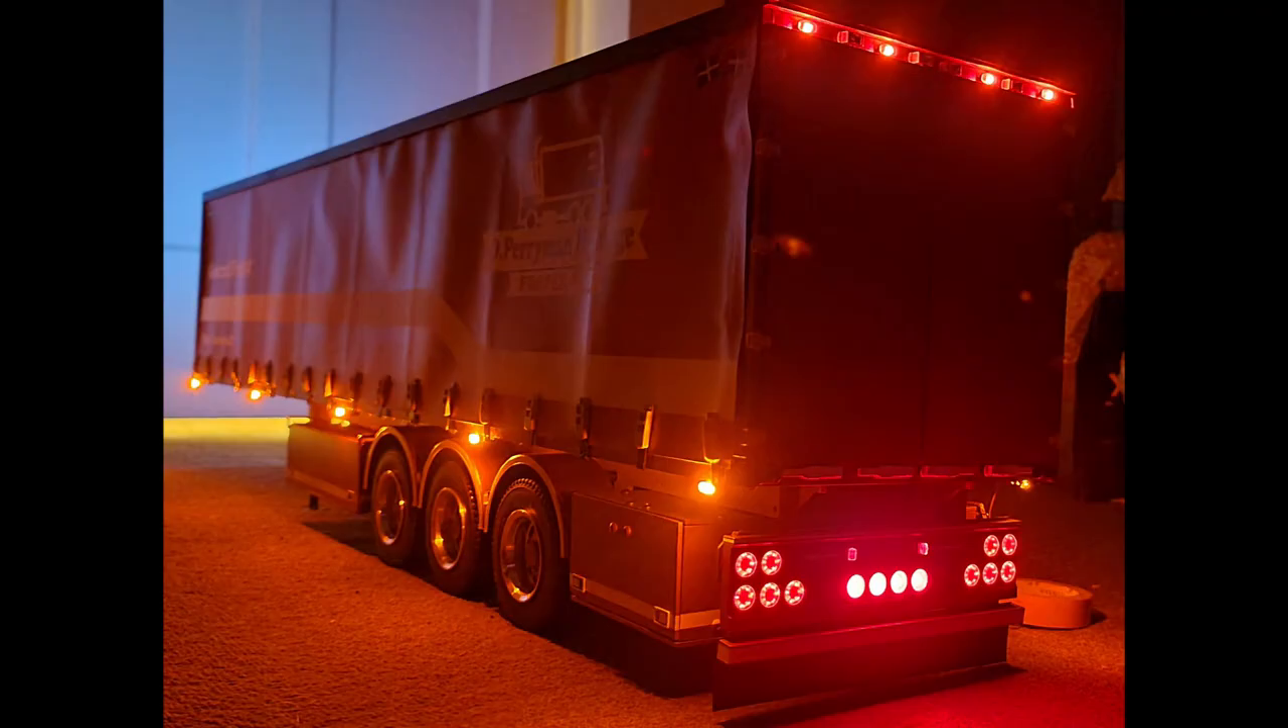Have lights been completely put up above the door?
Yes.